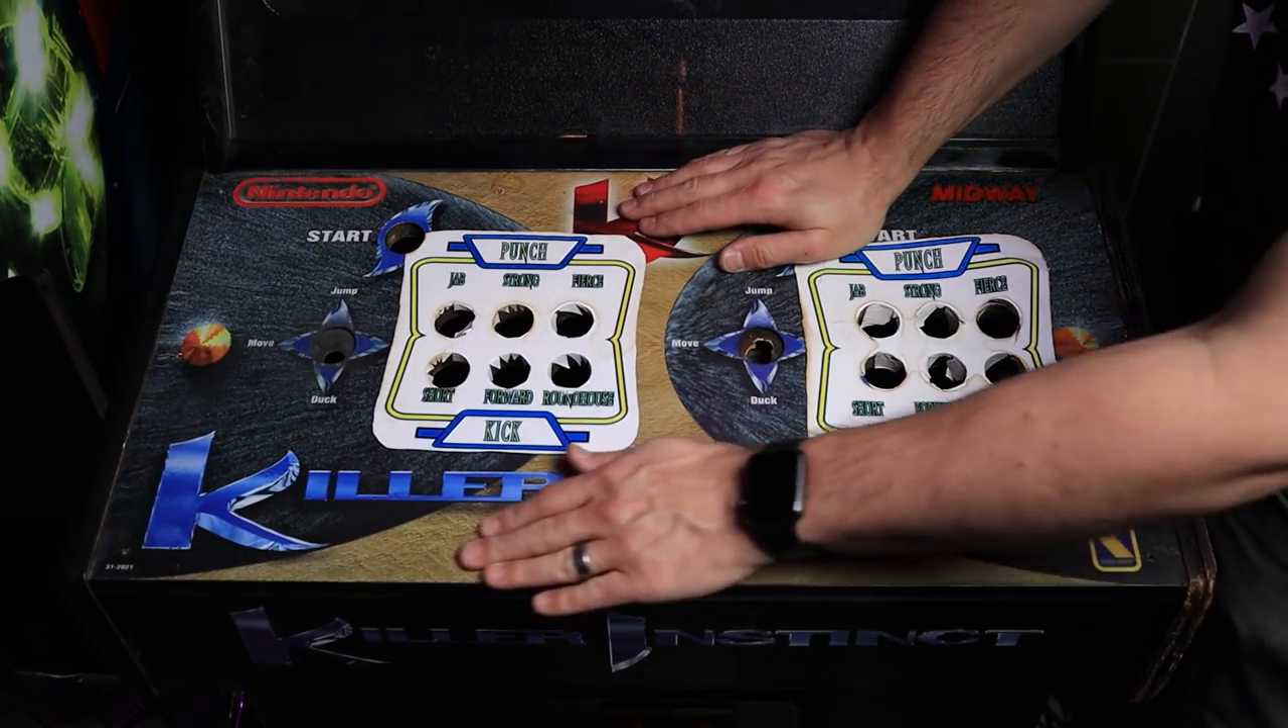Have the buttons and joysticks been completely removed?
Yes.